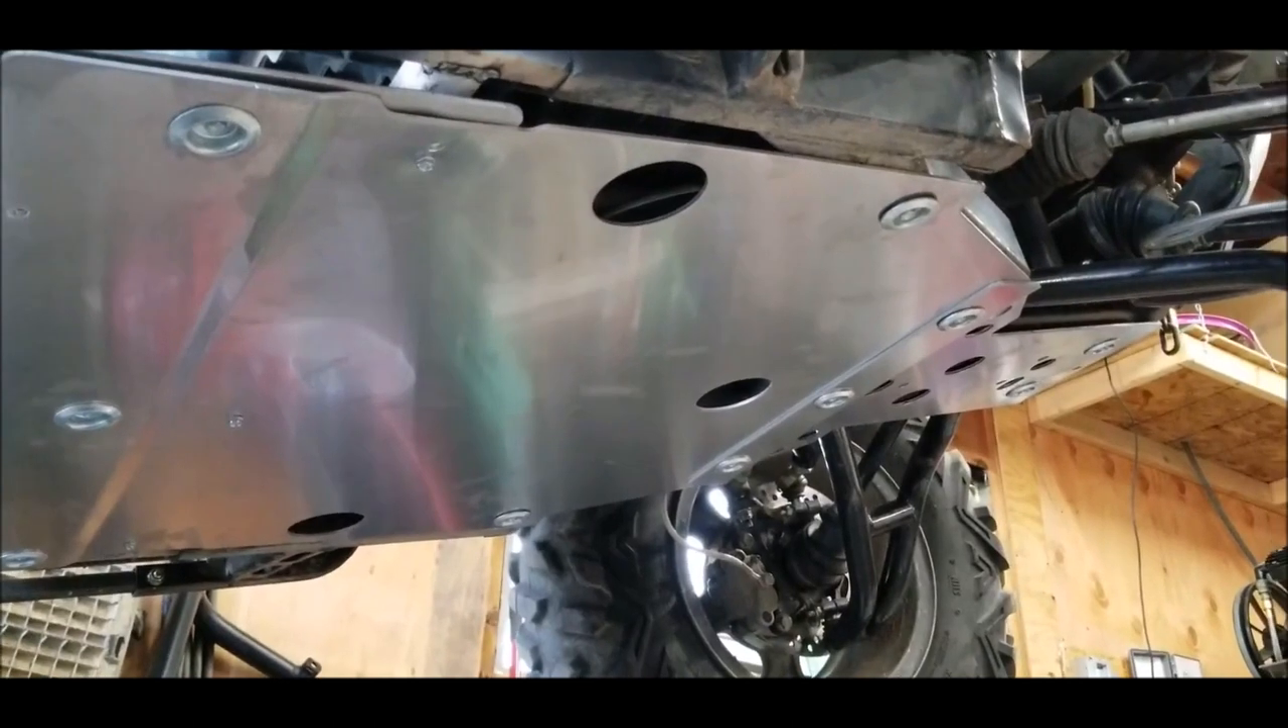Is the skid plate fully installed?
Yes.